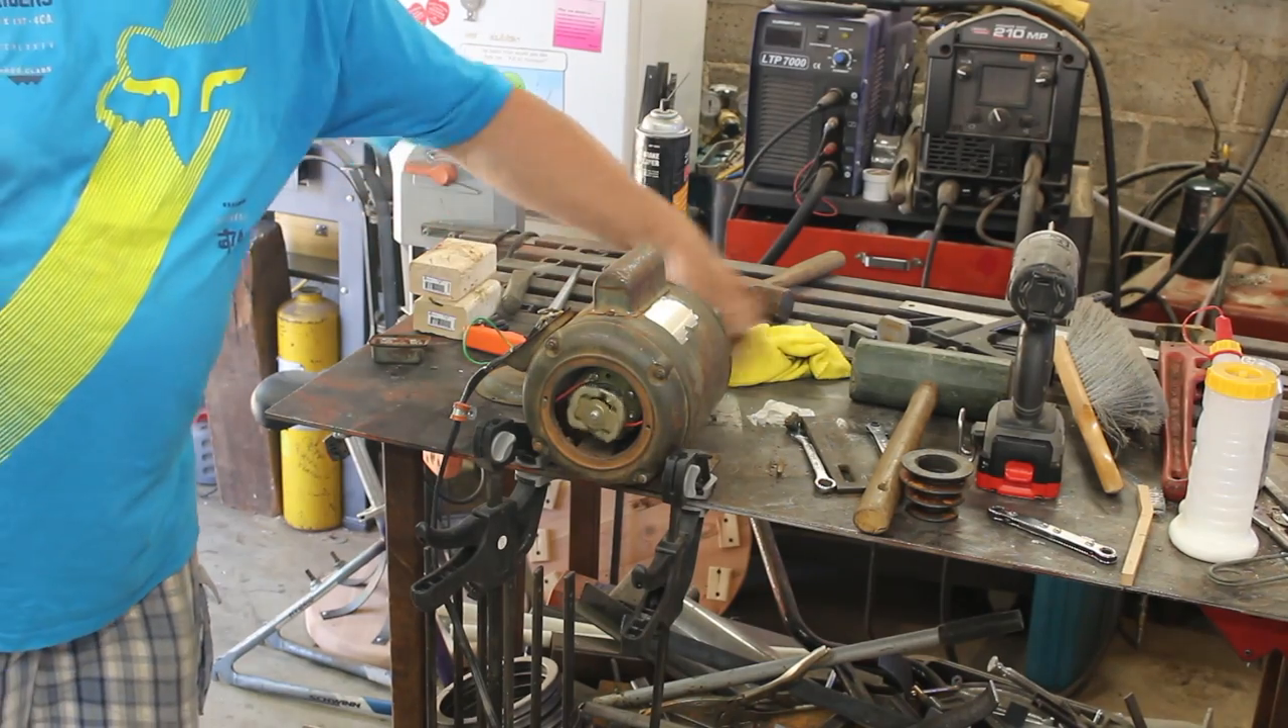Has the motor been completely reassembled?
No.